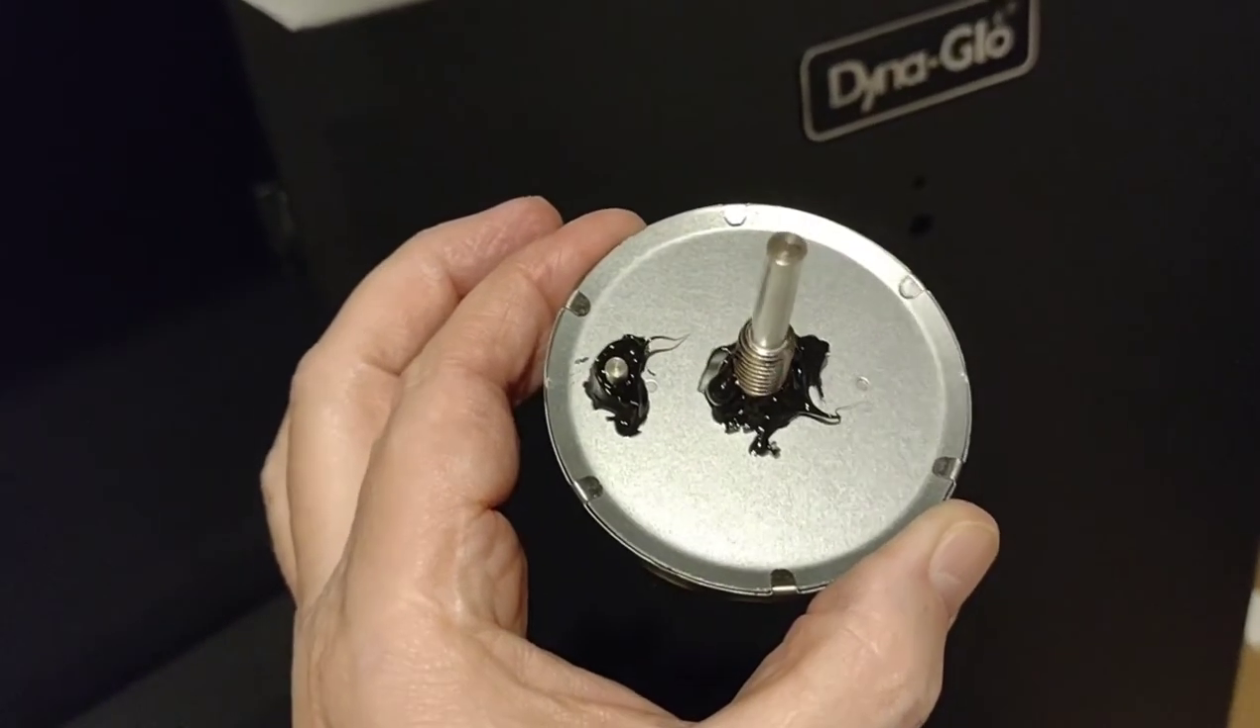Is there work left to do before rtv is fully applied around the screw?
No.